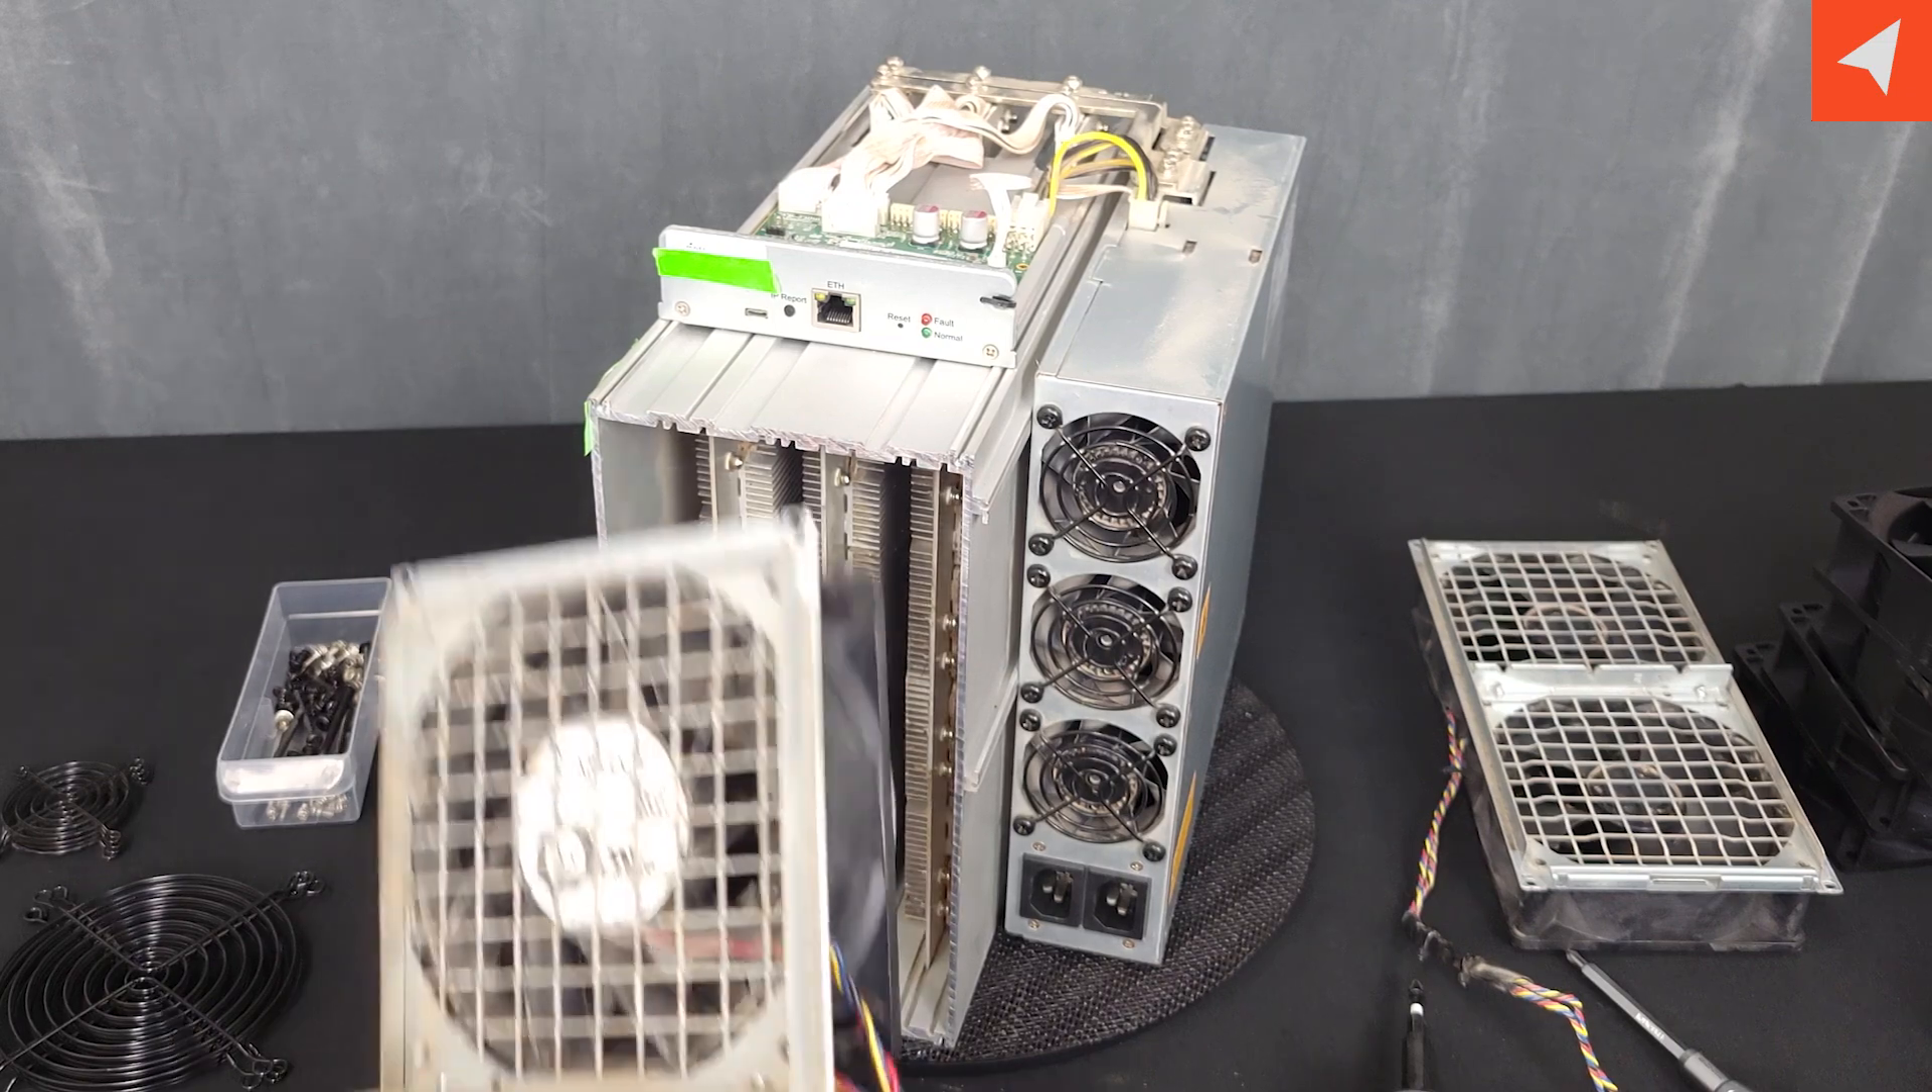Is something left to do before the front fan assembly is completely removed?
No.